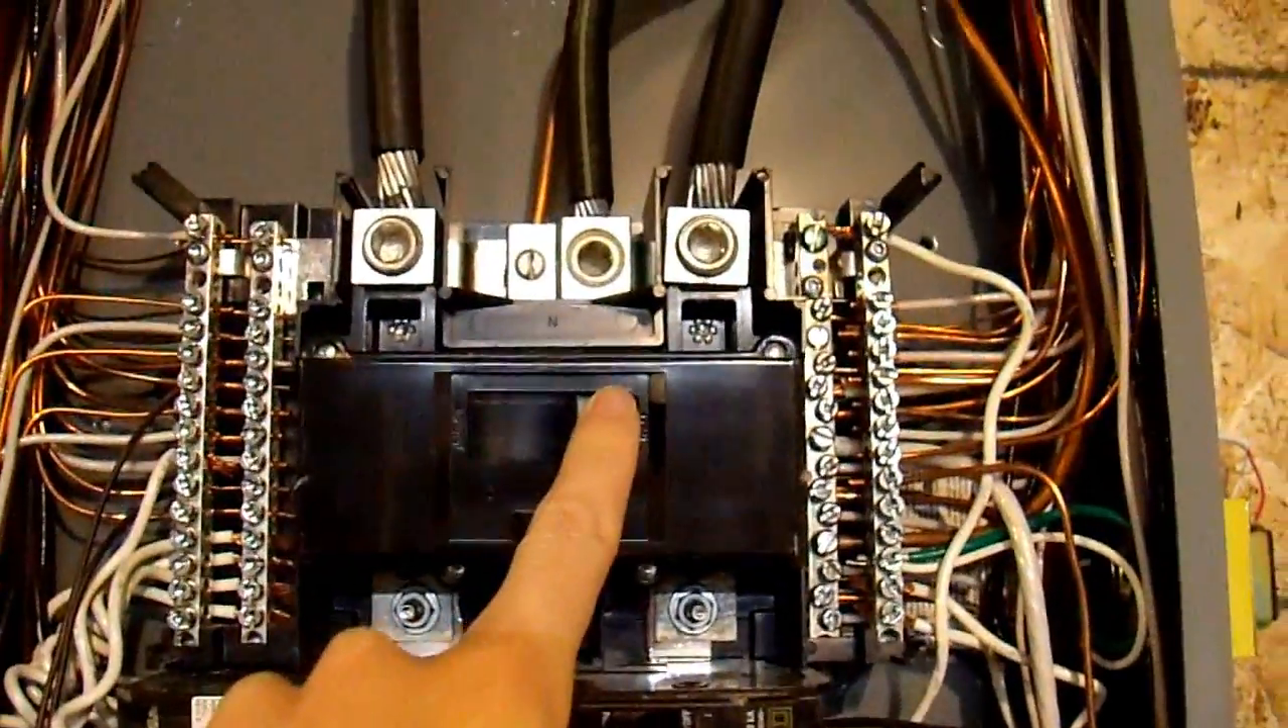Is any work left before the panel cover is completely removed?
No.